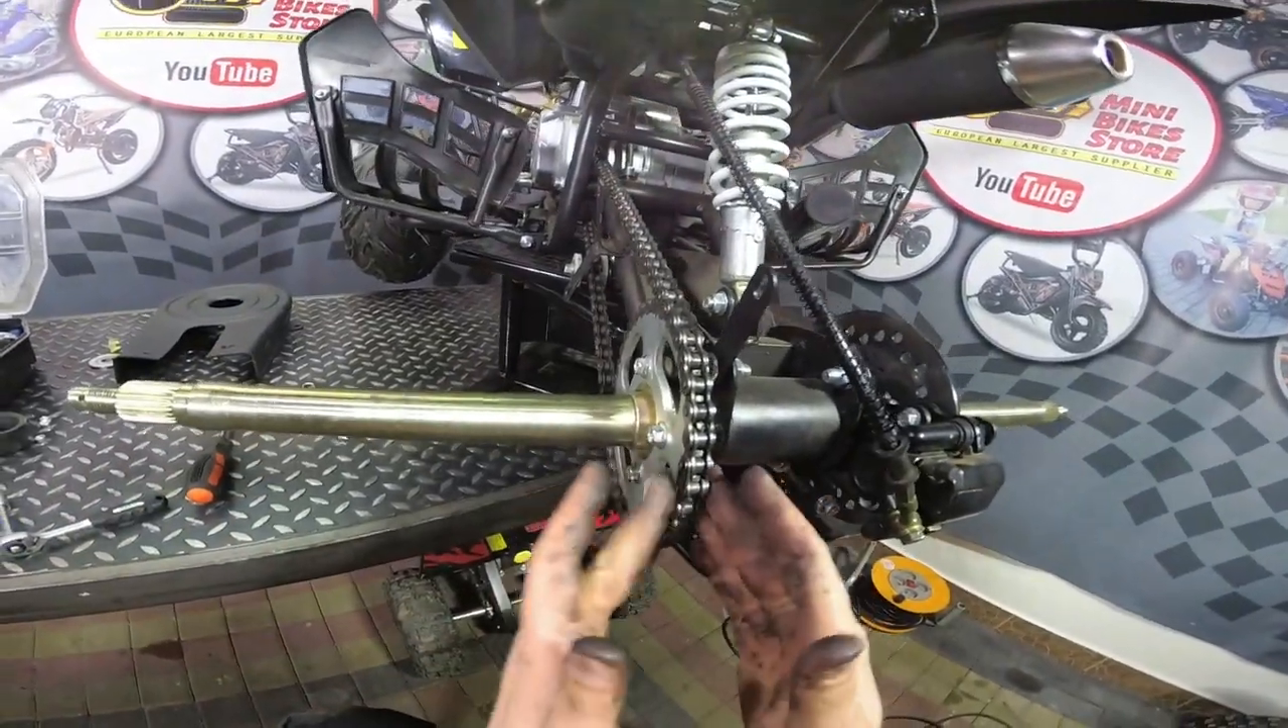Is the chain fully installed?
Yes.